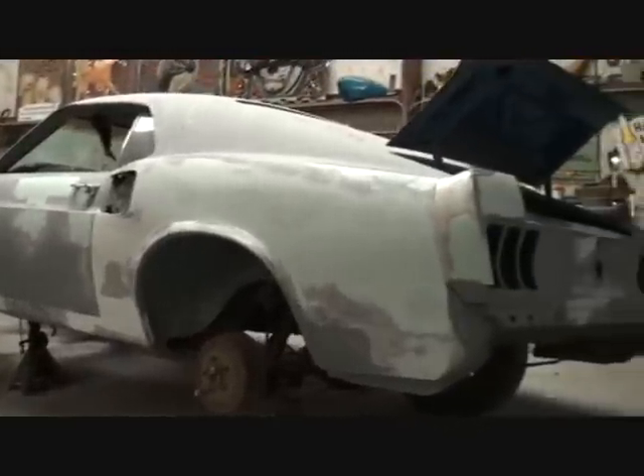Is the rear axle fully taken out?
No.